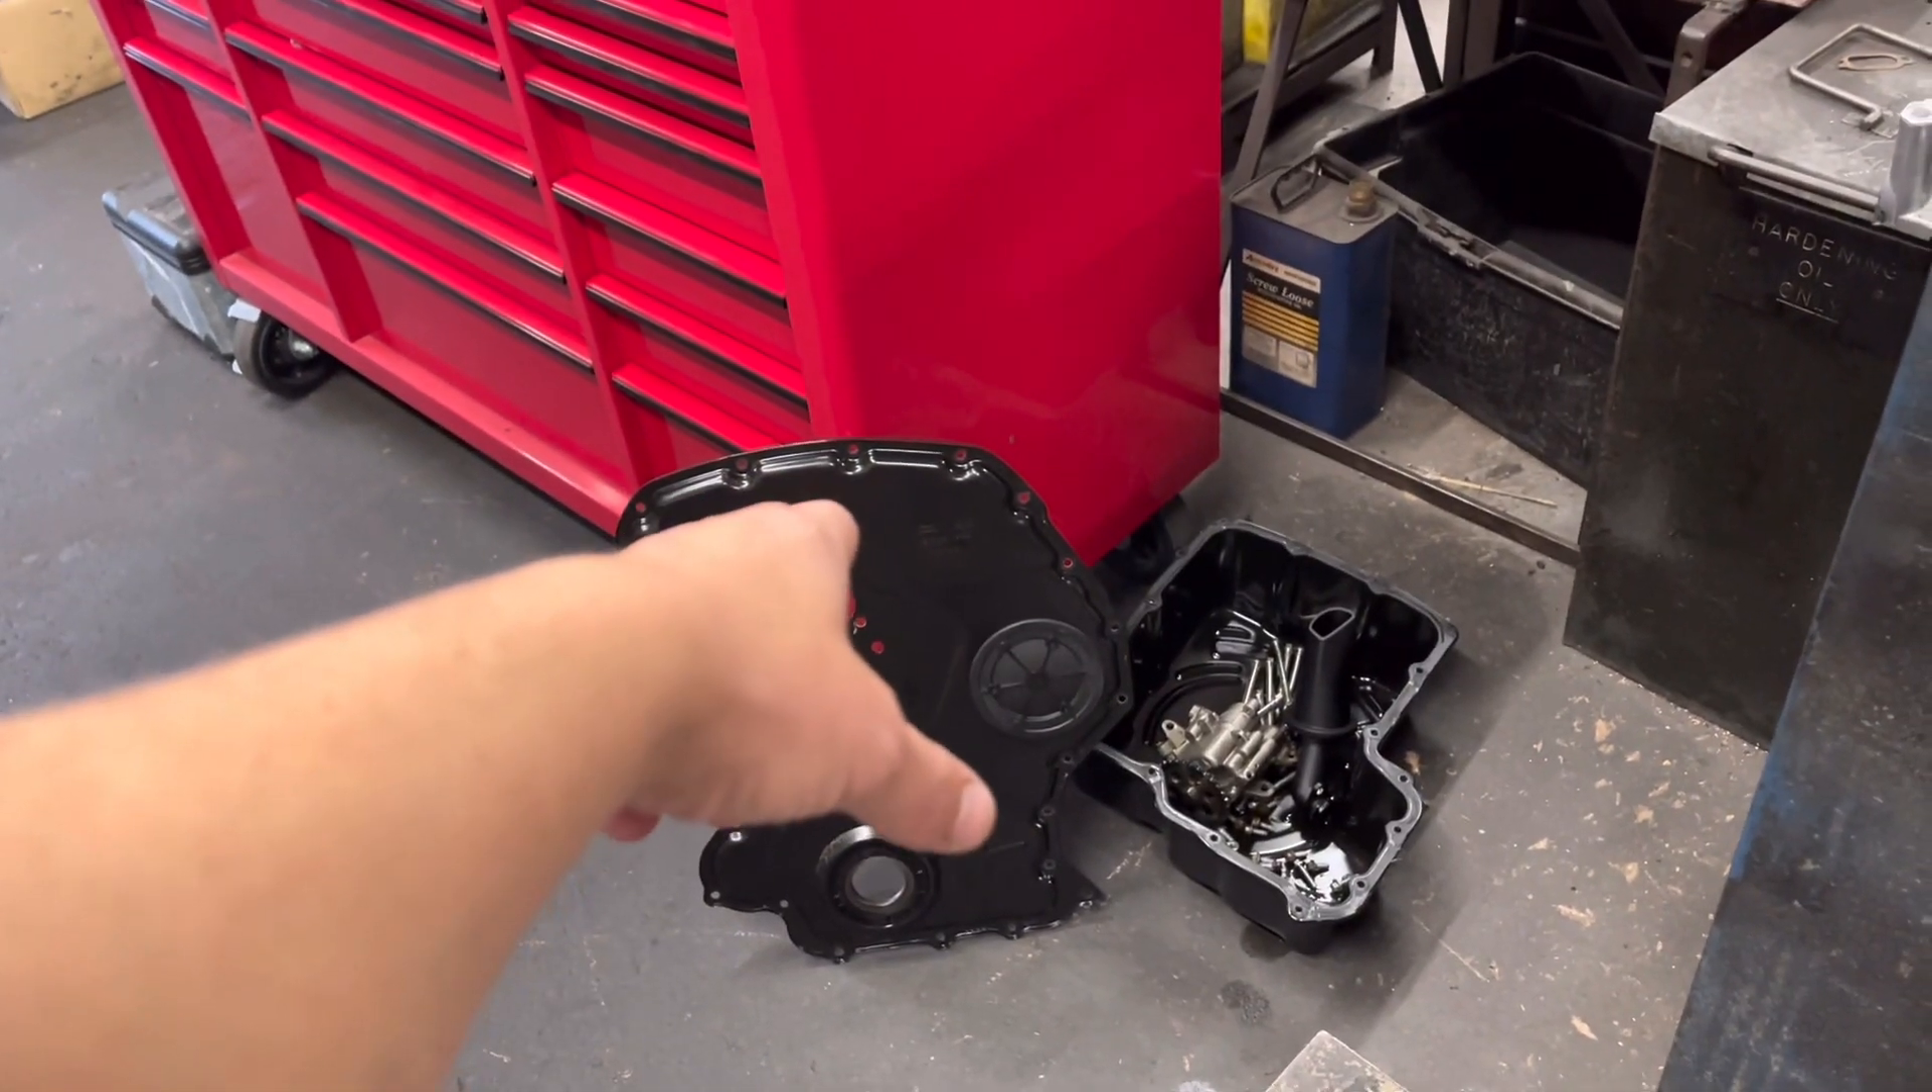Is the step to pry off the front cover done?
Yes.